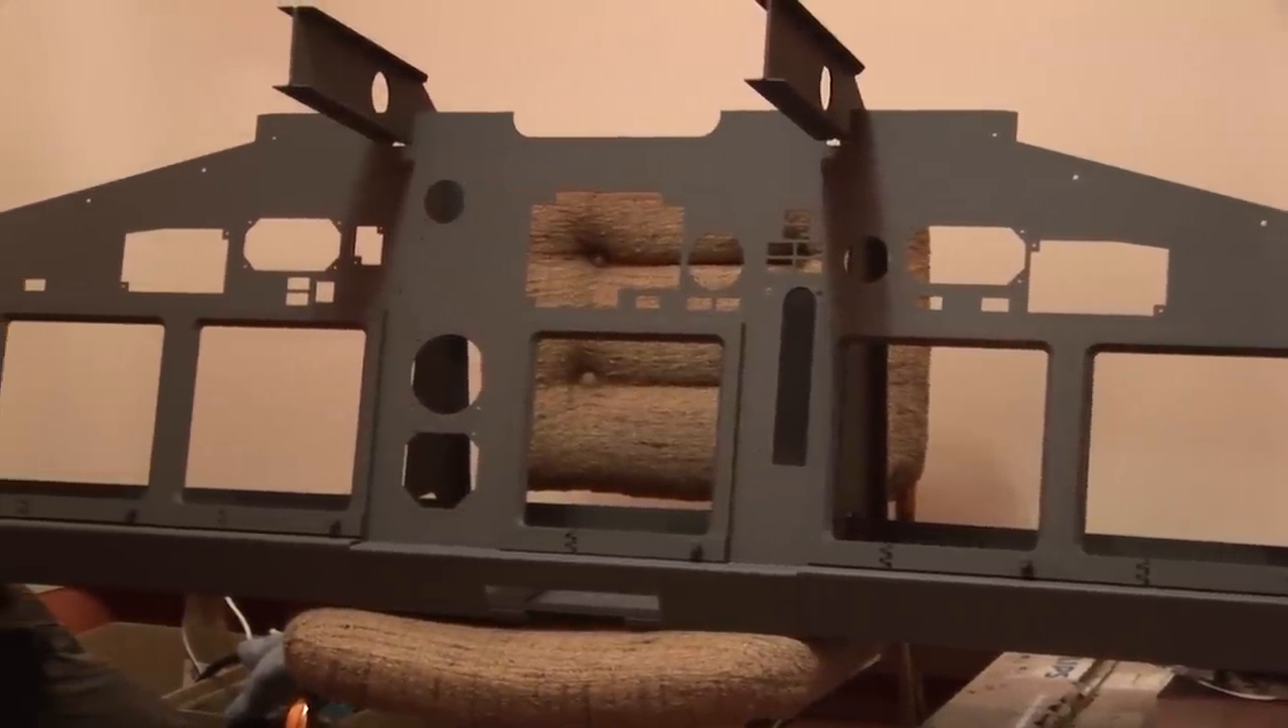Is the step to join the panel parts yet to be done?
No.